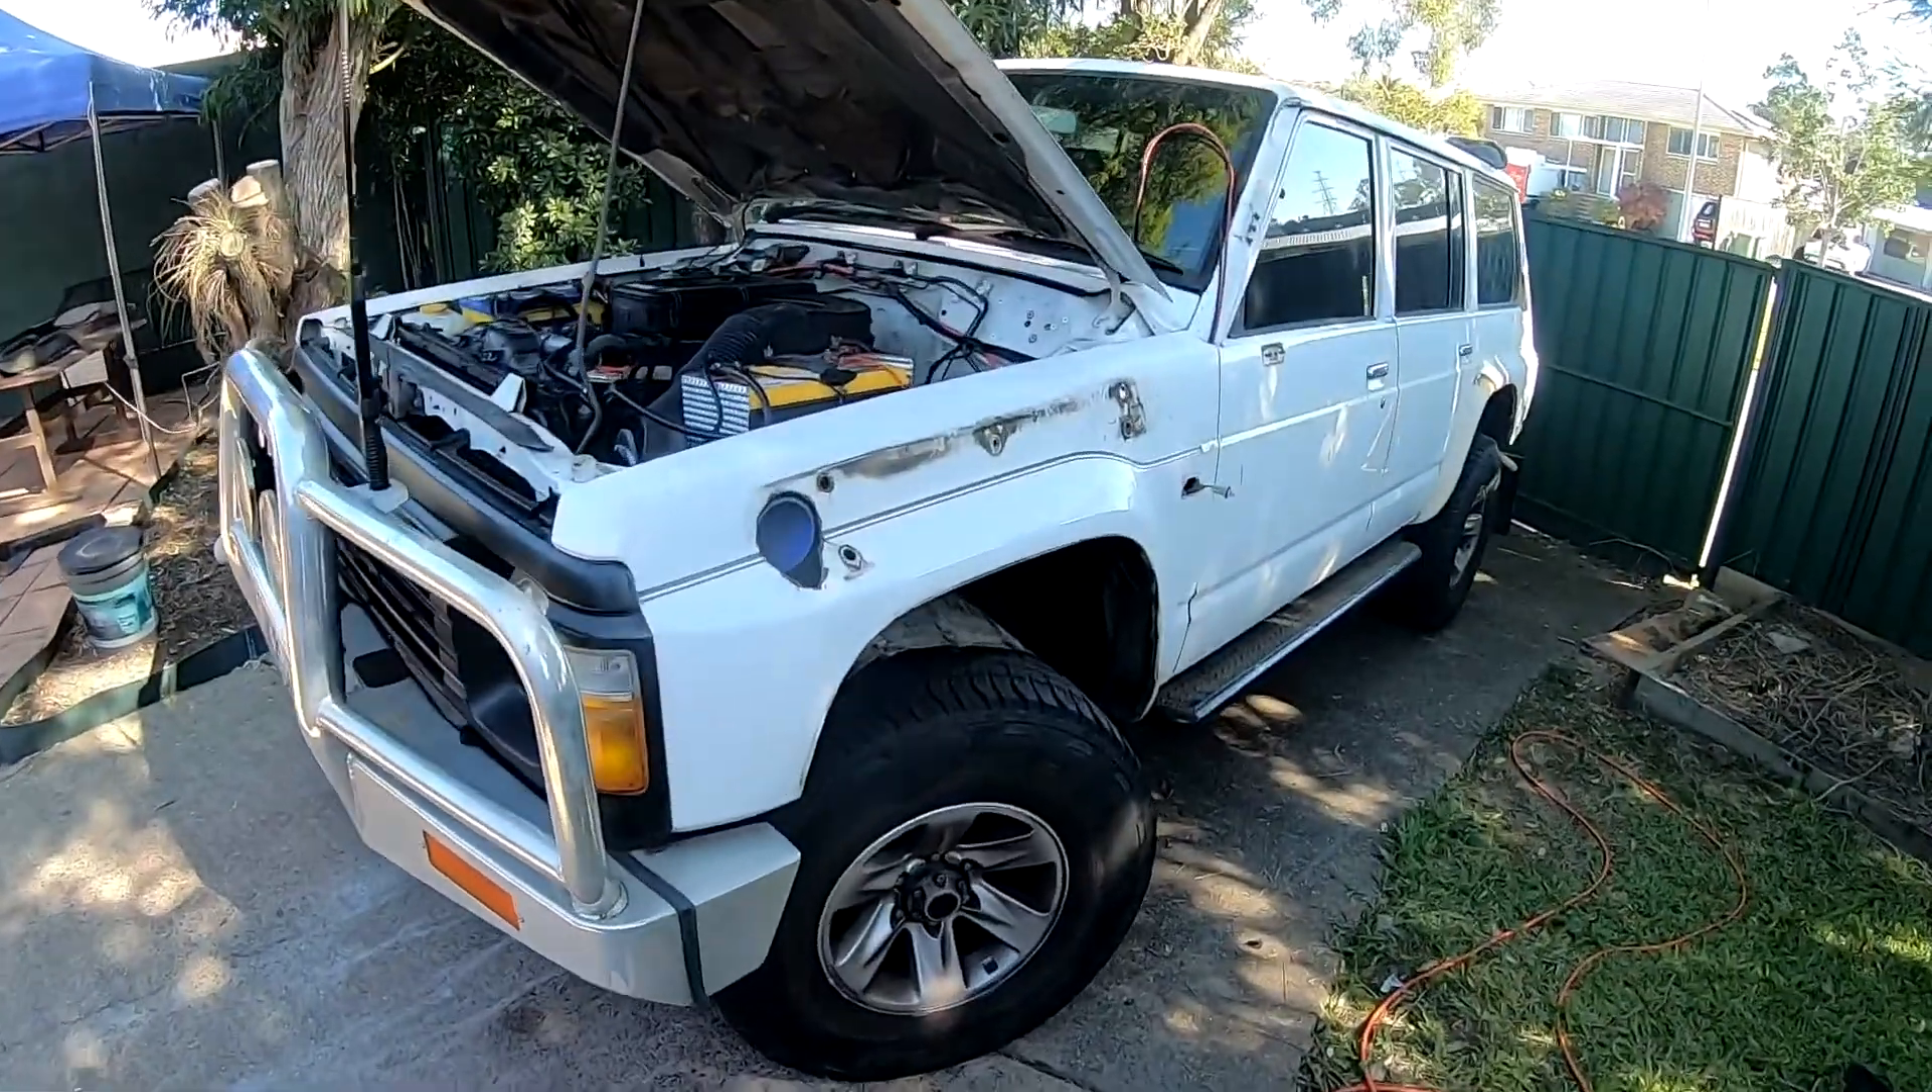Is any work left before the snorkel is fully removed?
No.